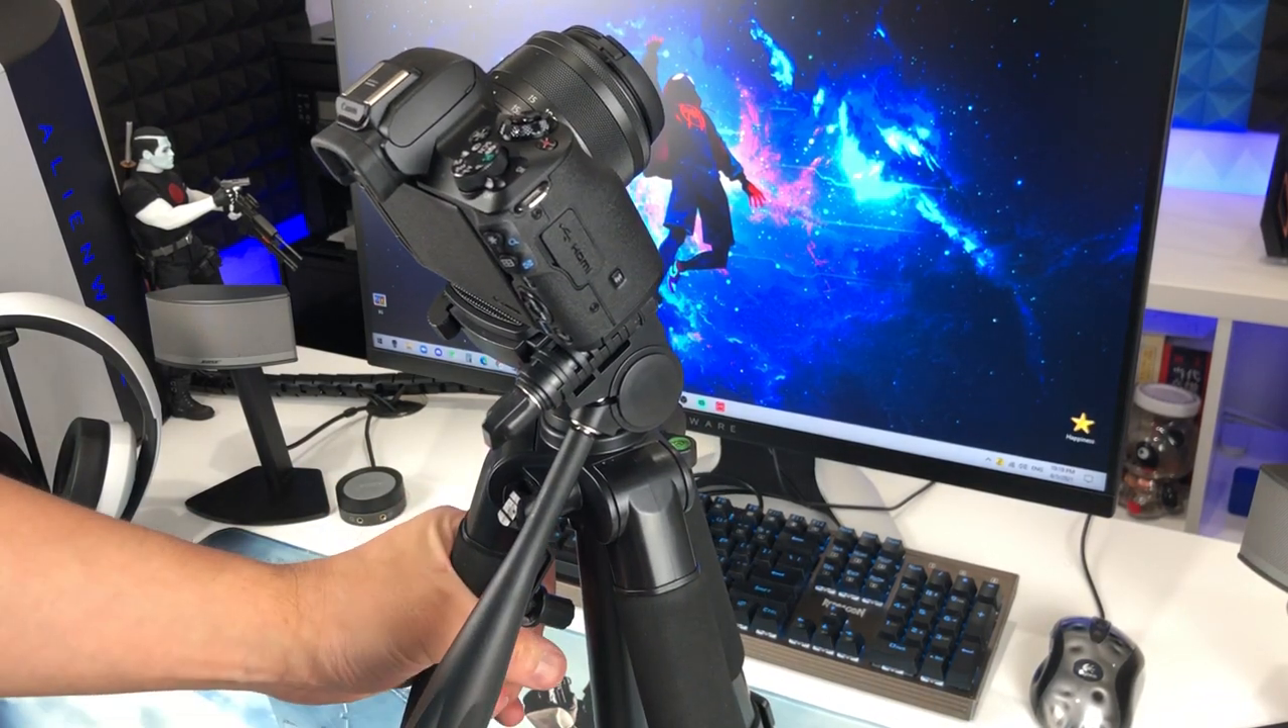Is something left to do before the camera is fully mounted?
No.